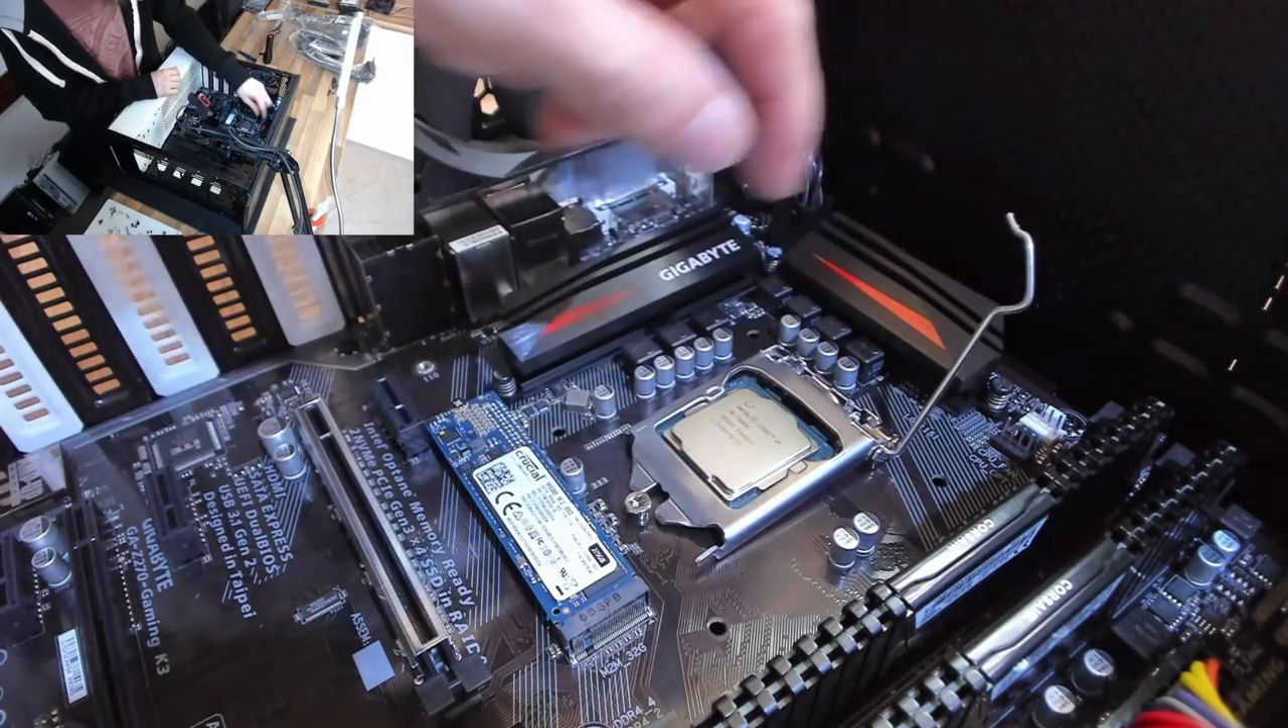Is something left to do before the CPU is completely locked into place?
Yes.